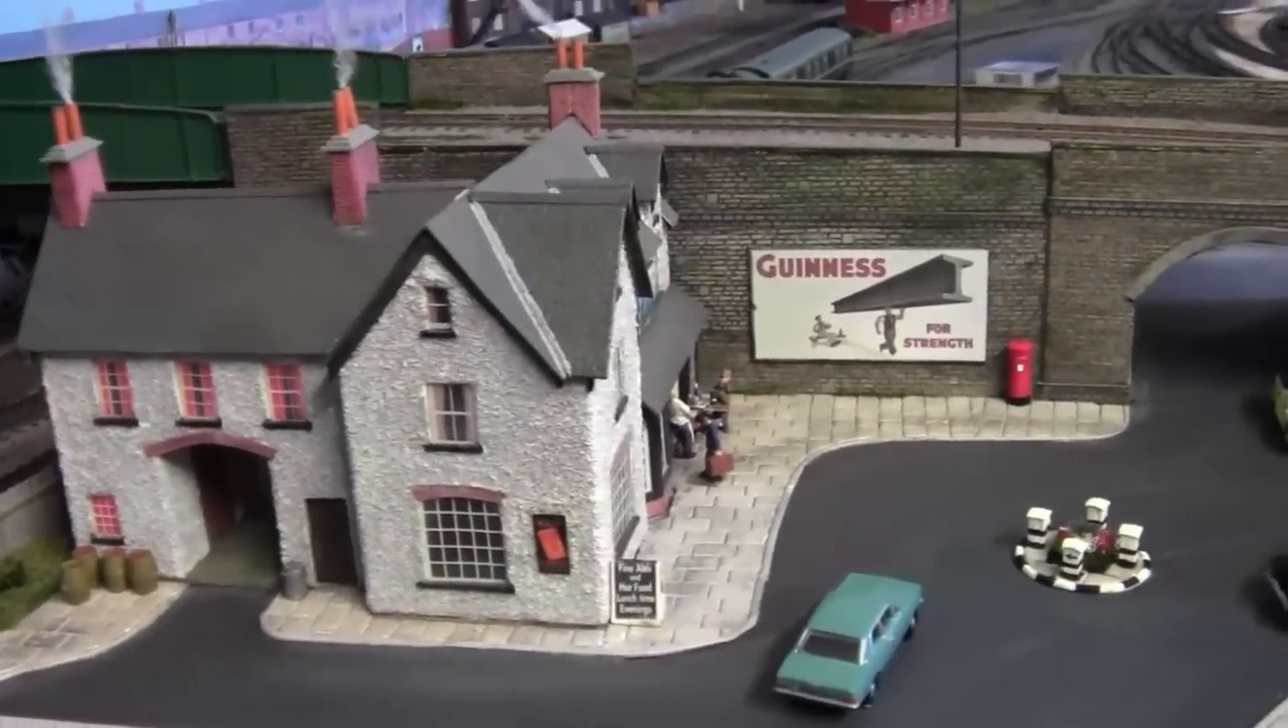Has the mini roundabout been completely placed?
Yes.